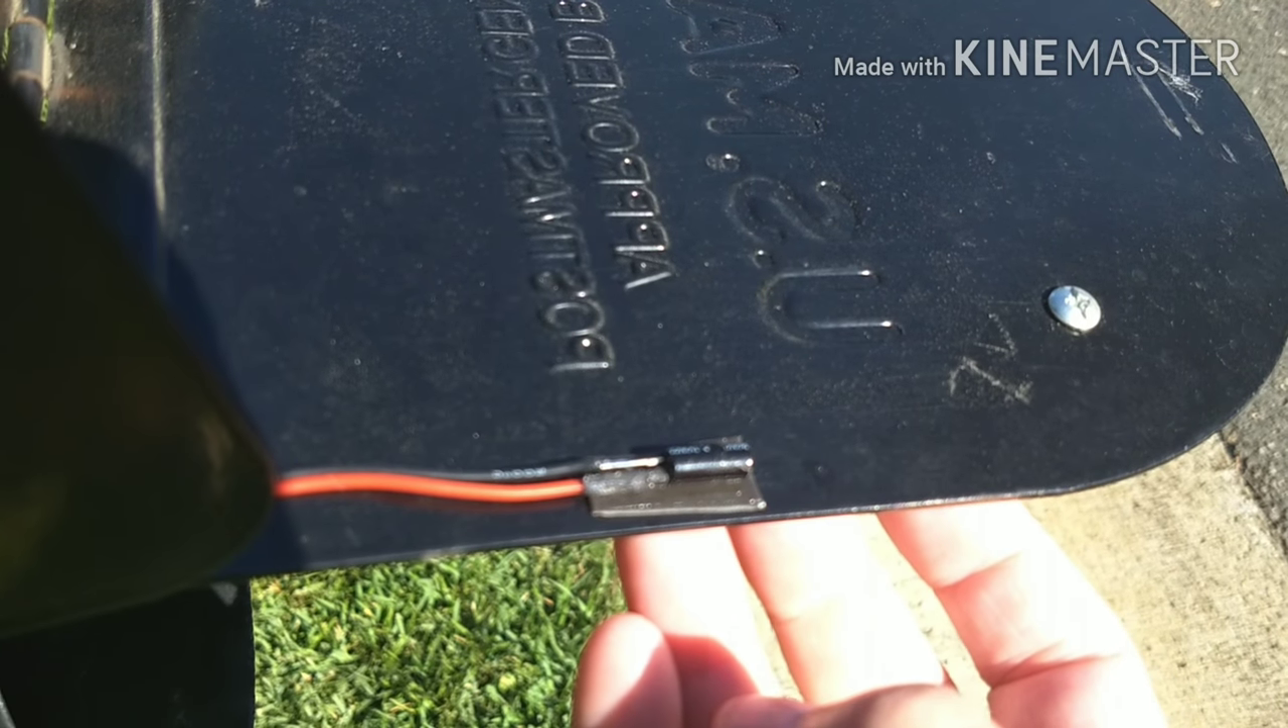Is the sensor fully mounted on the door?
Yes.